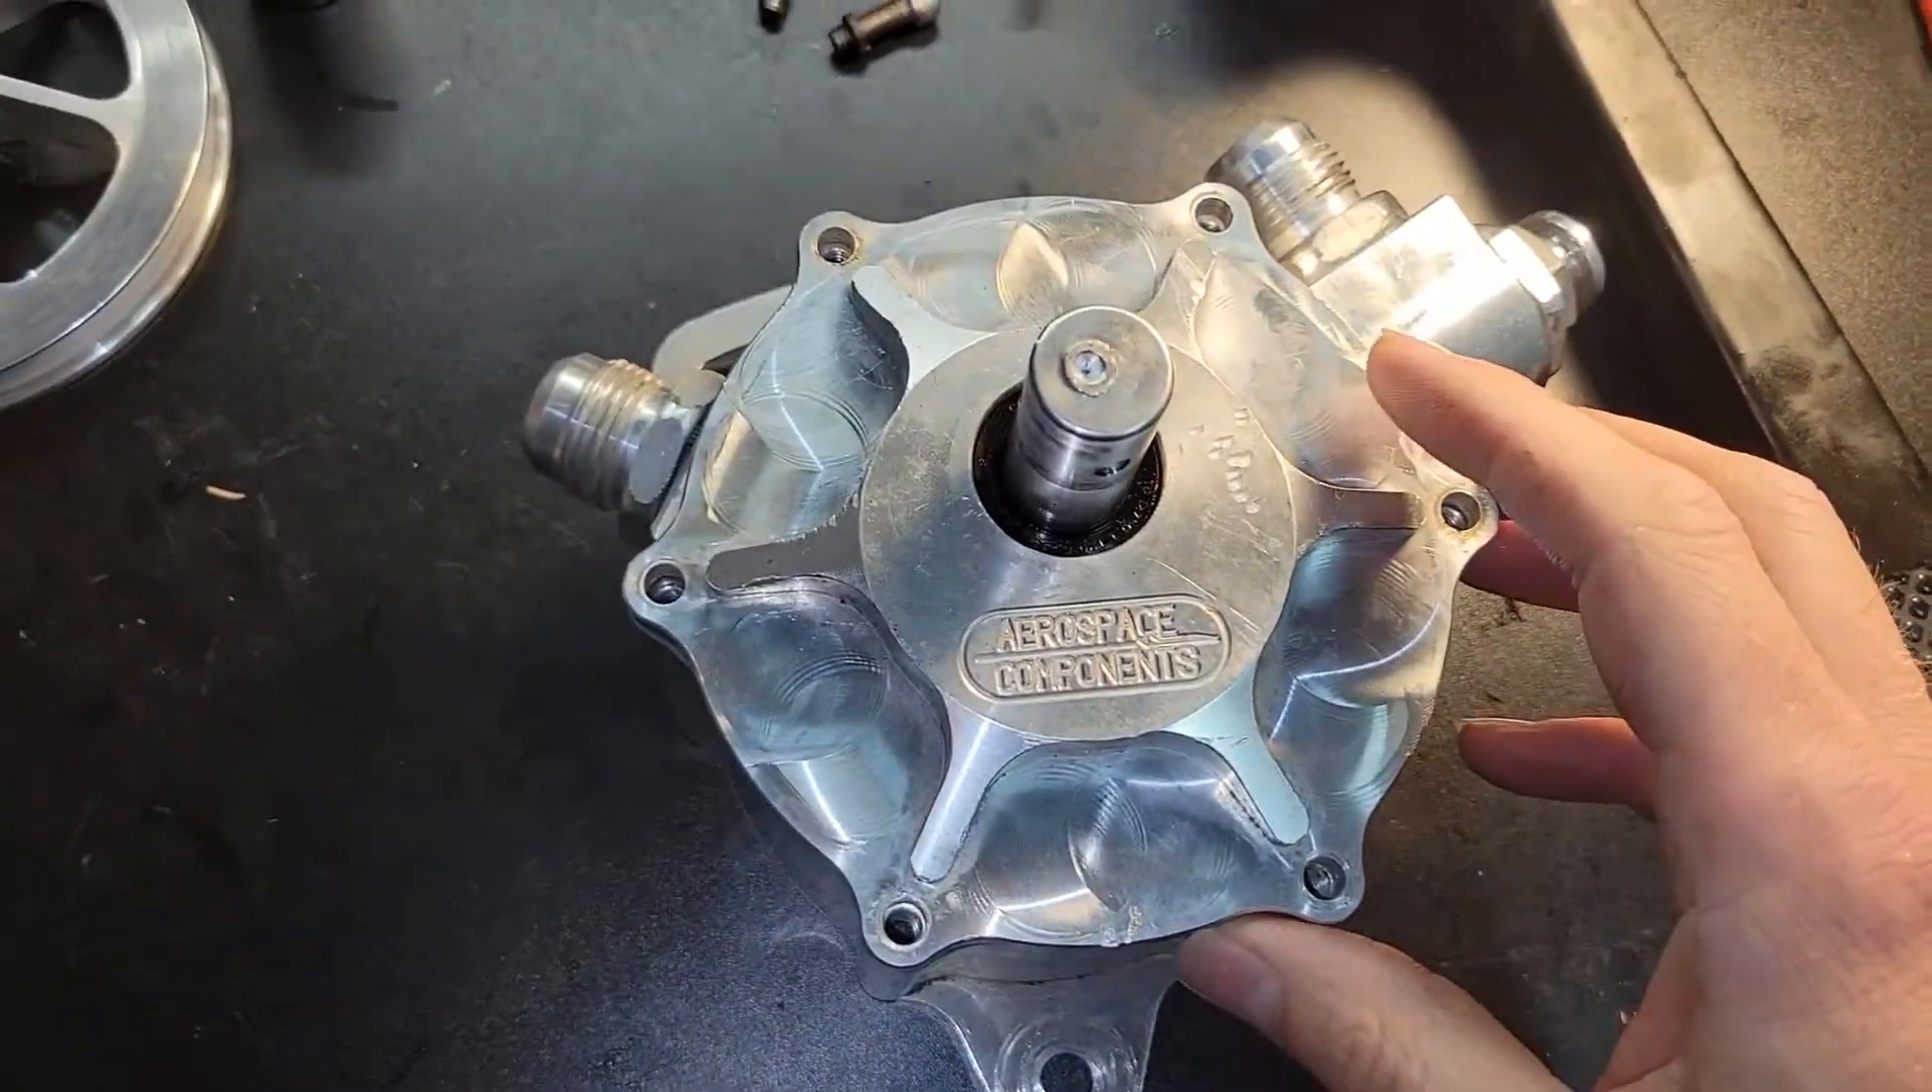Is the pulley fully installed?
No.